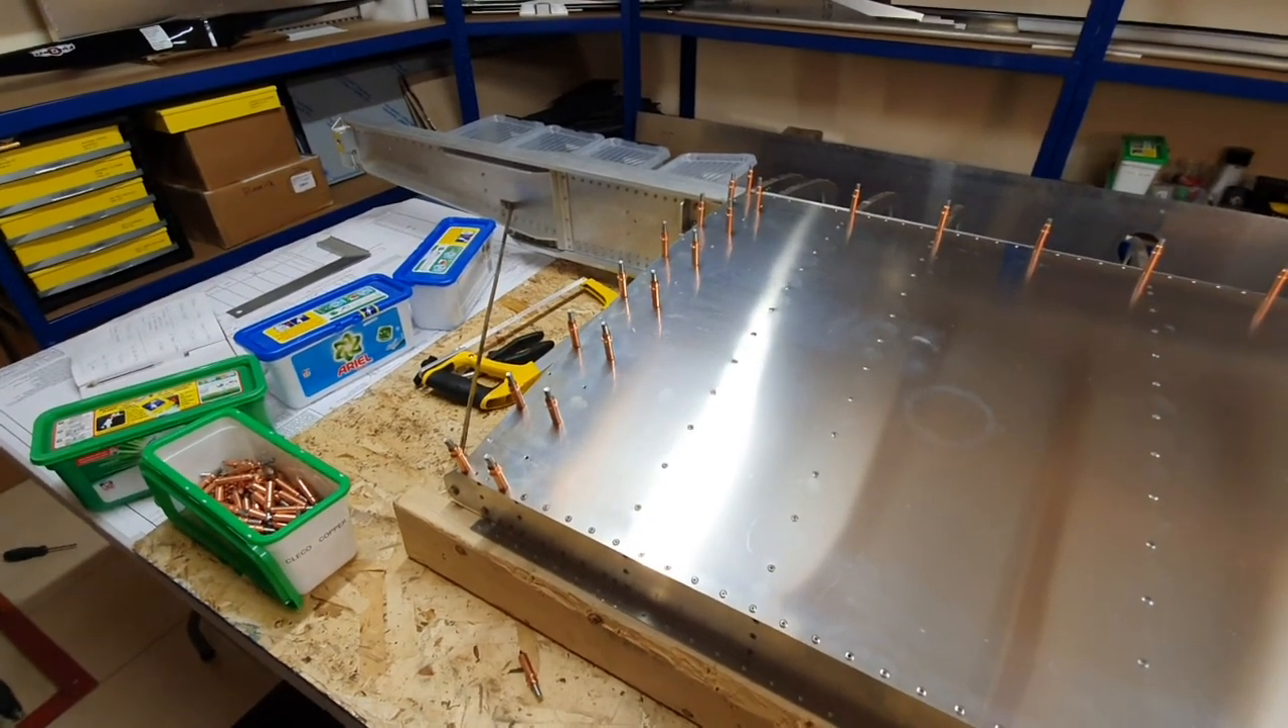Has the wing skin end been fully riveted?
No.